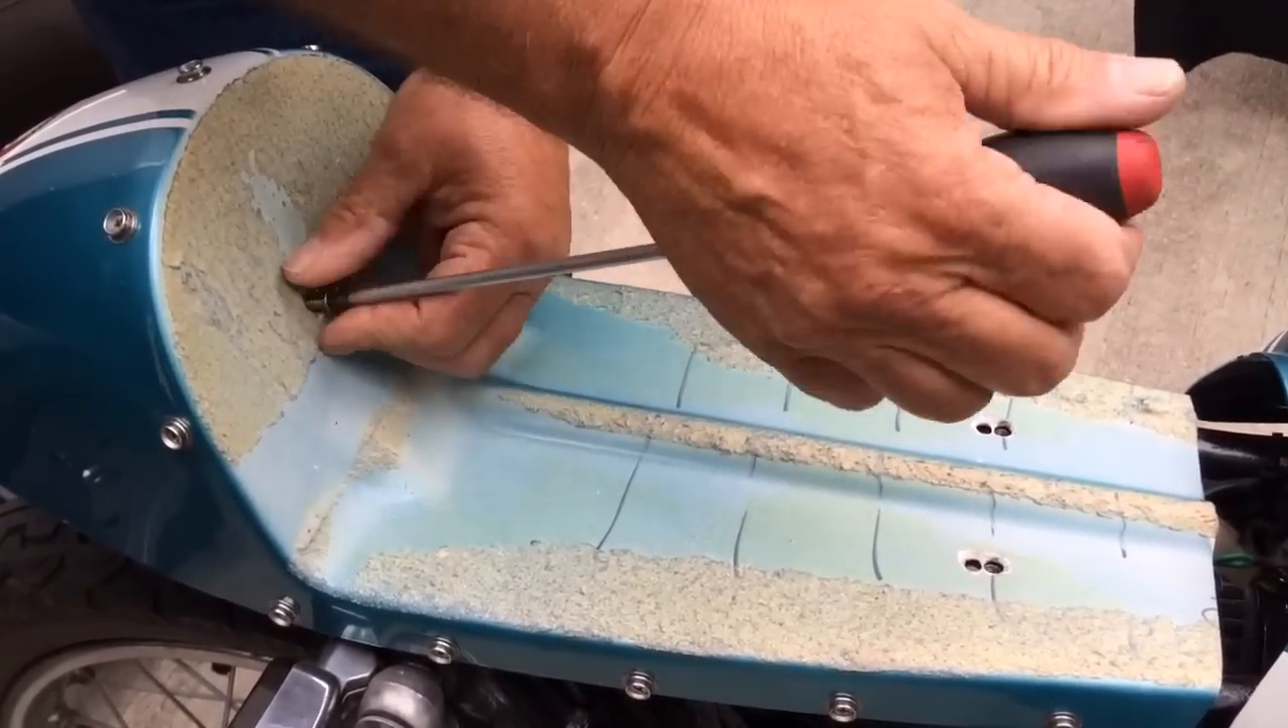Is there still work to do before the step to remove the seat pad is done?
No.